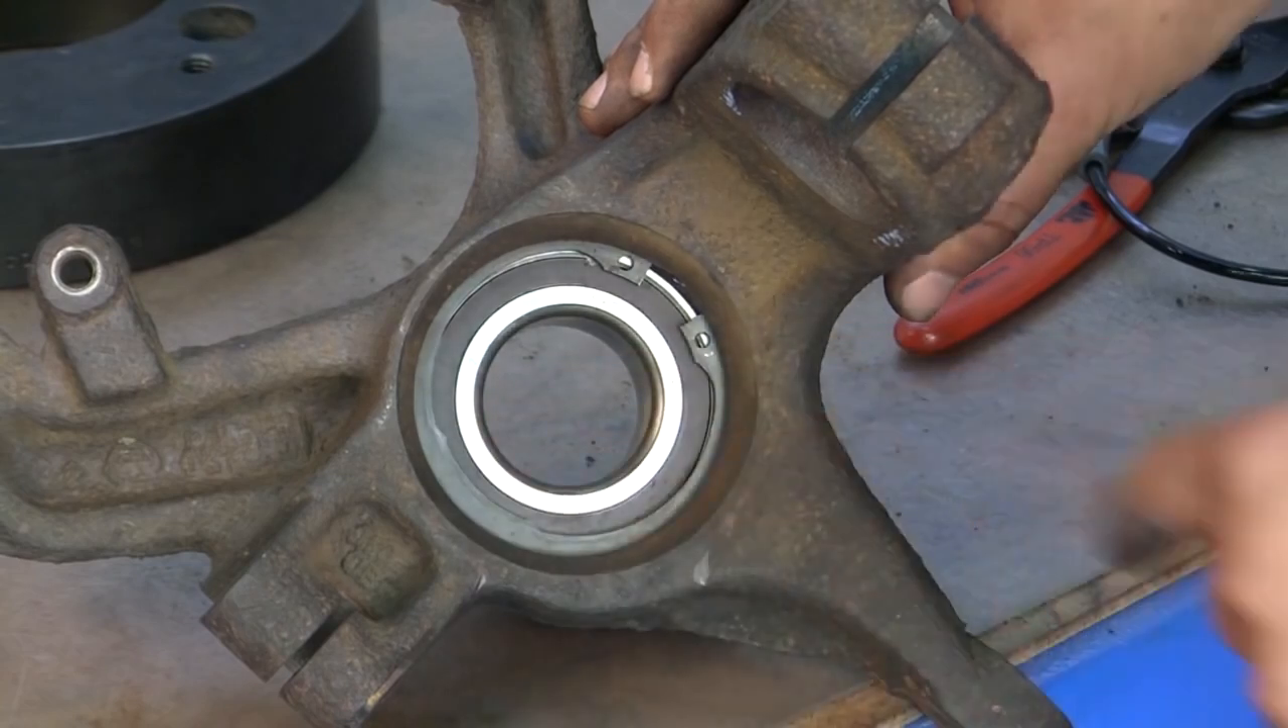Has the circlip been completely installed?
Yes.